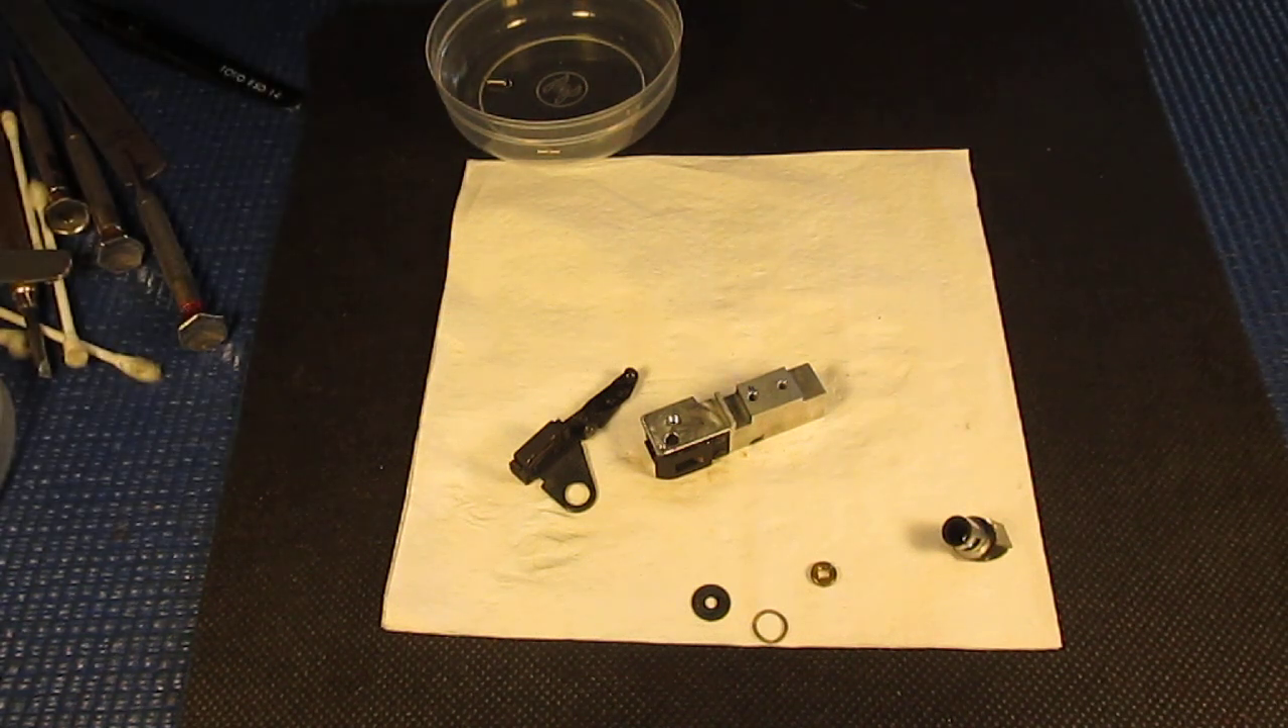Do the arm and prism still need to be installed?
Yes.